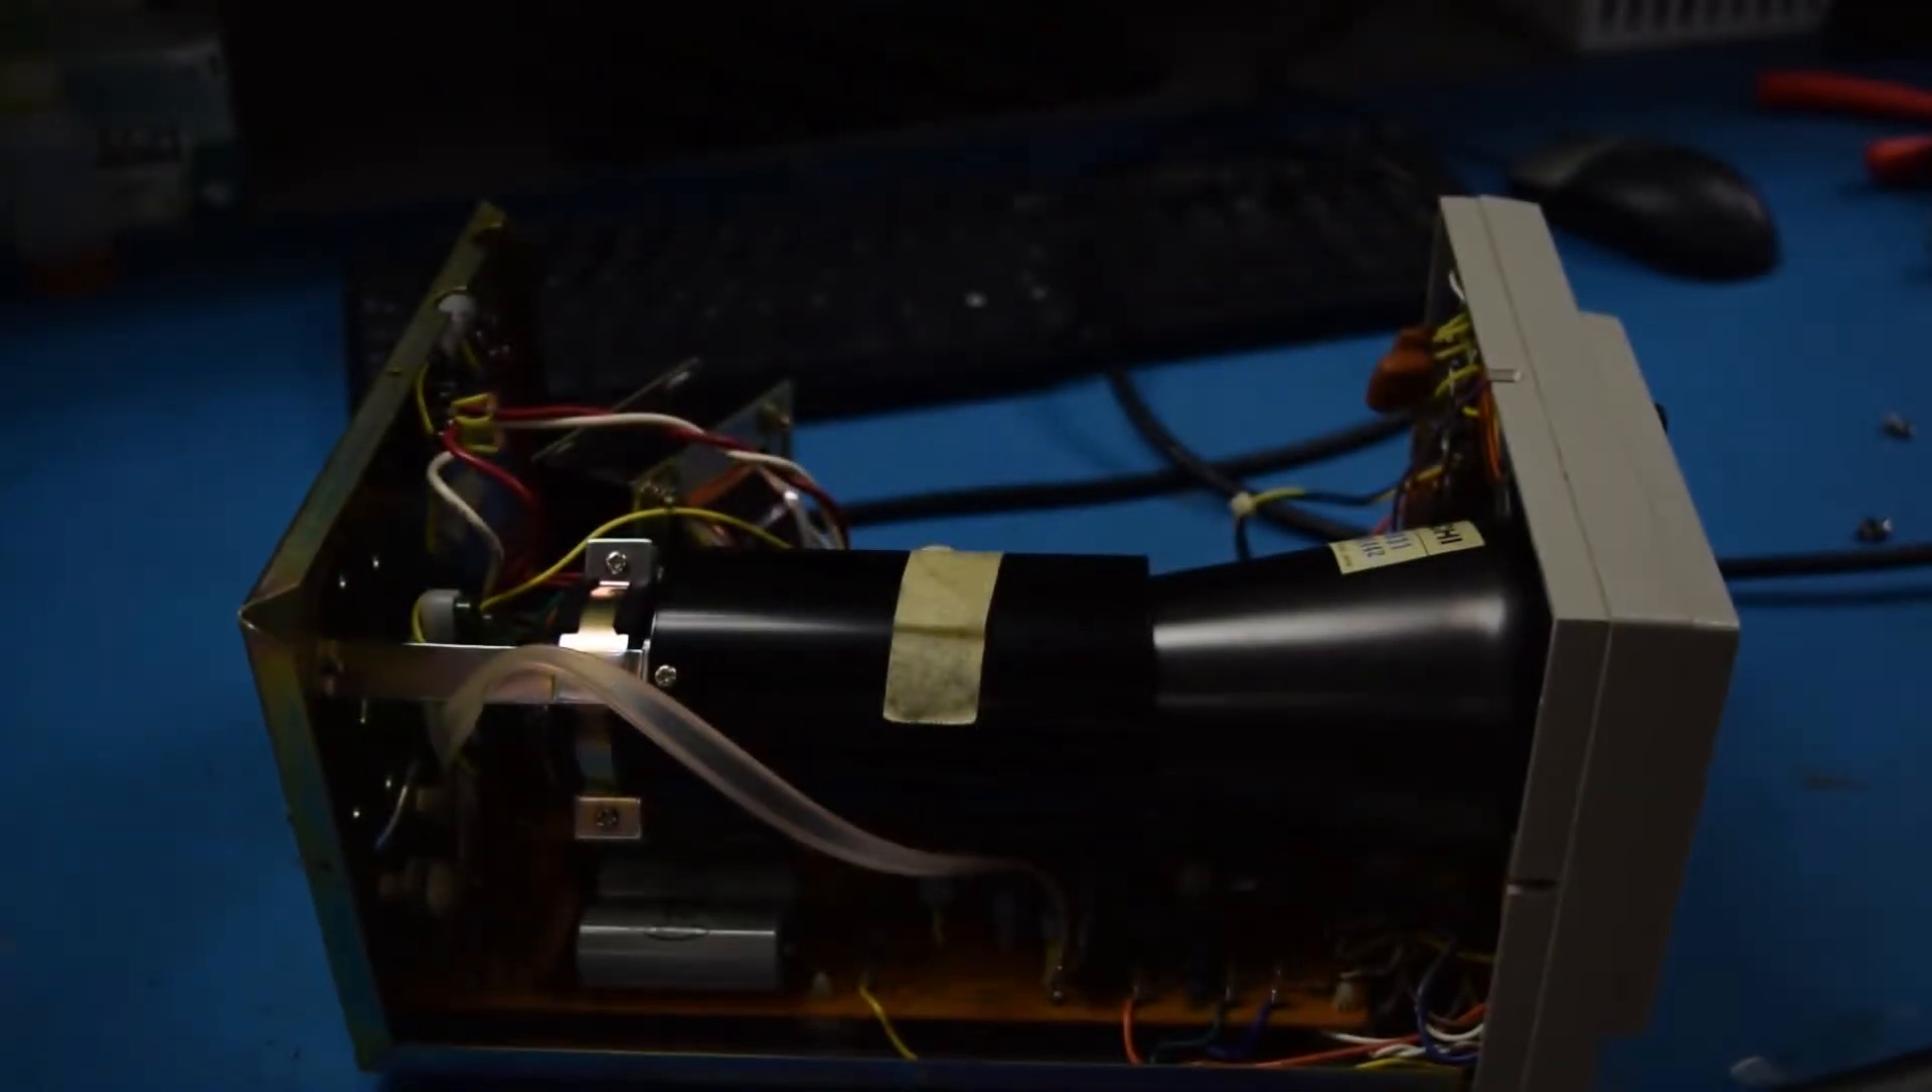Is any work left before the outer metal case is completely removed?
No.